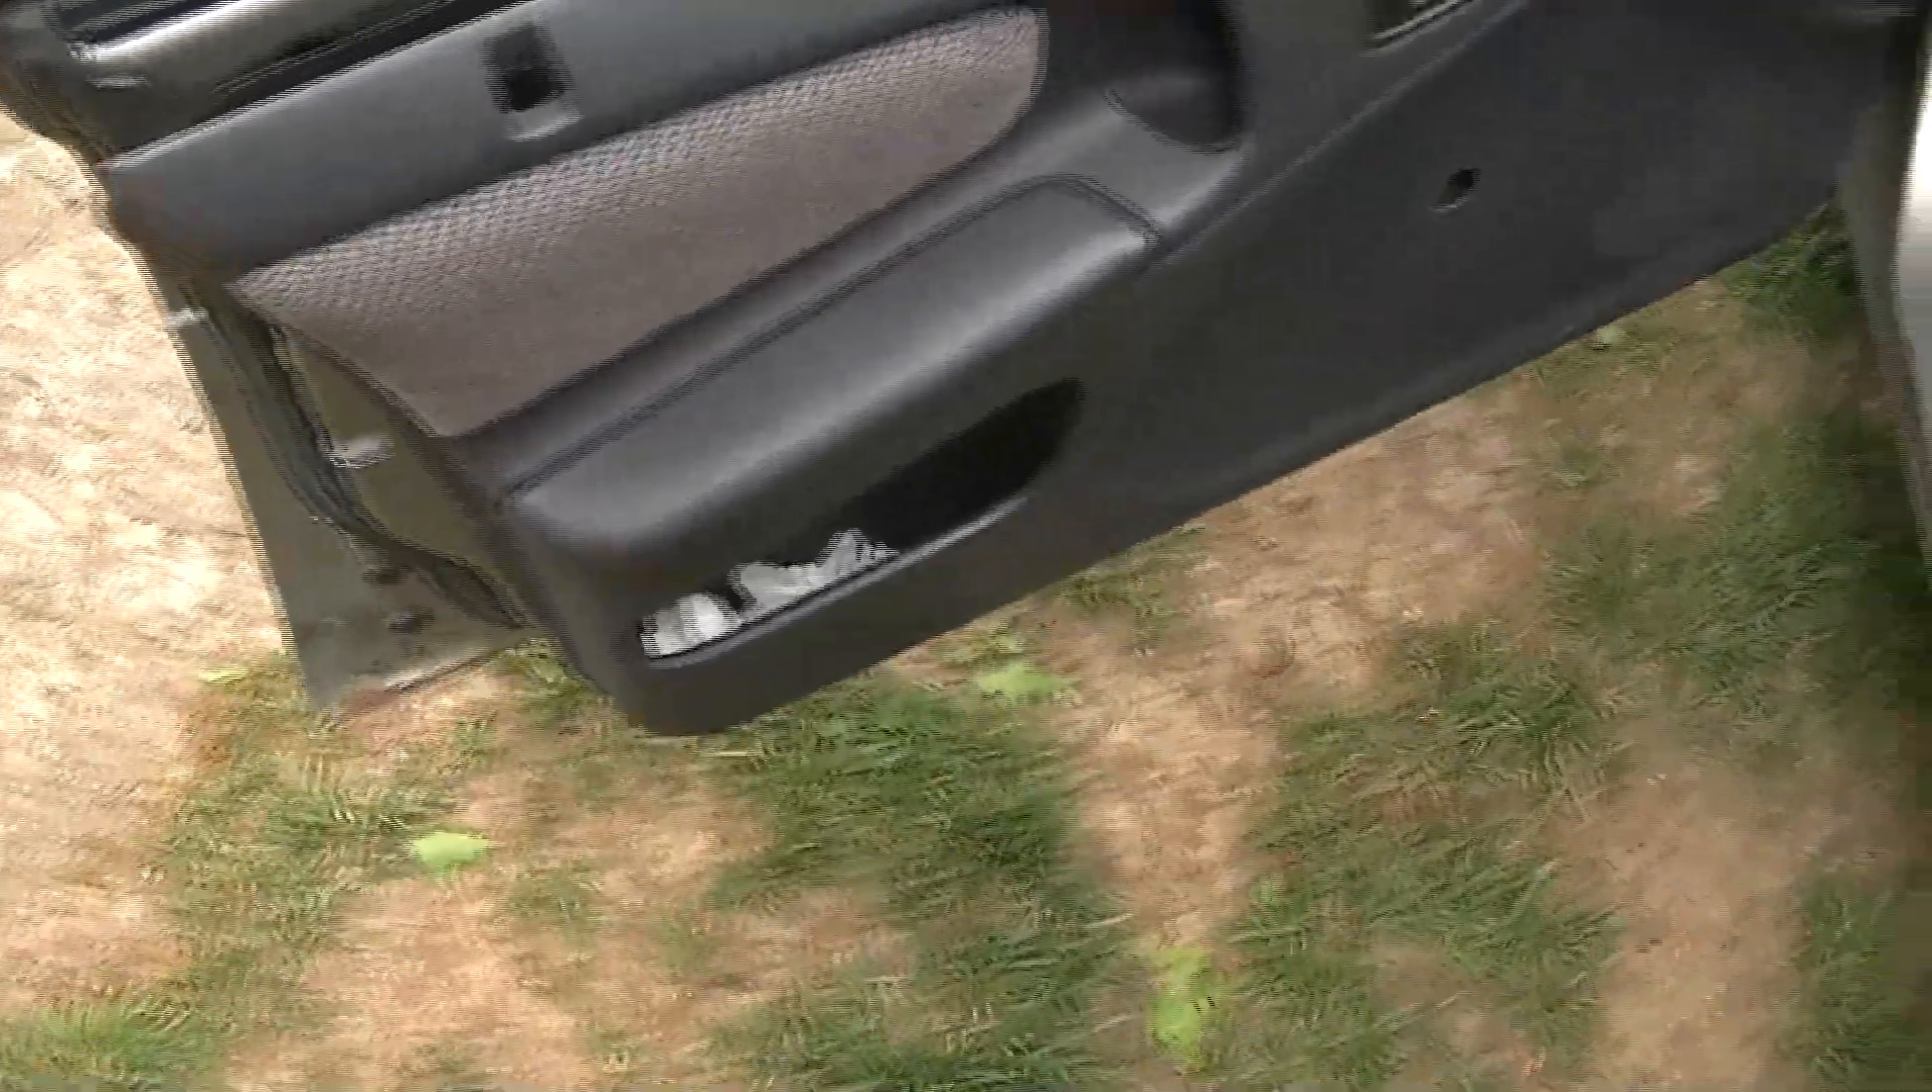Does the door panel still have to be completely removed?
Yes.